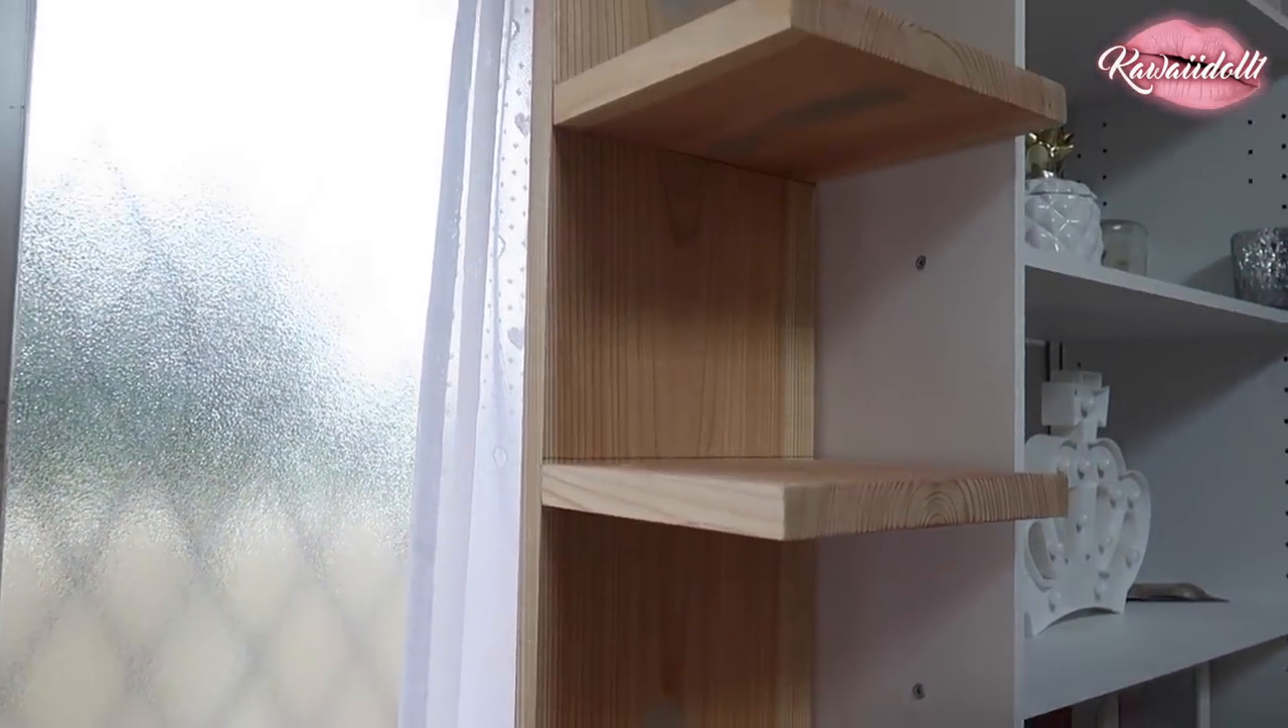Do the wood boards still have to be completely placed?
No.